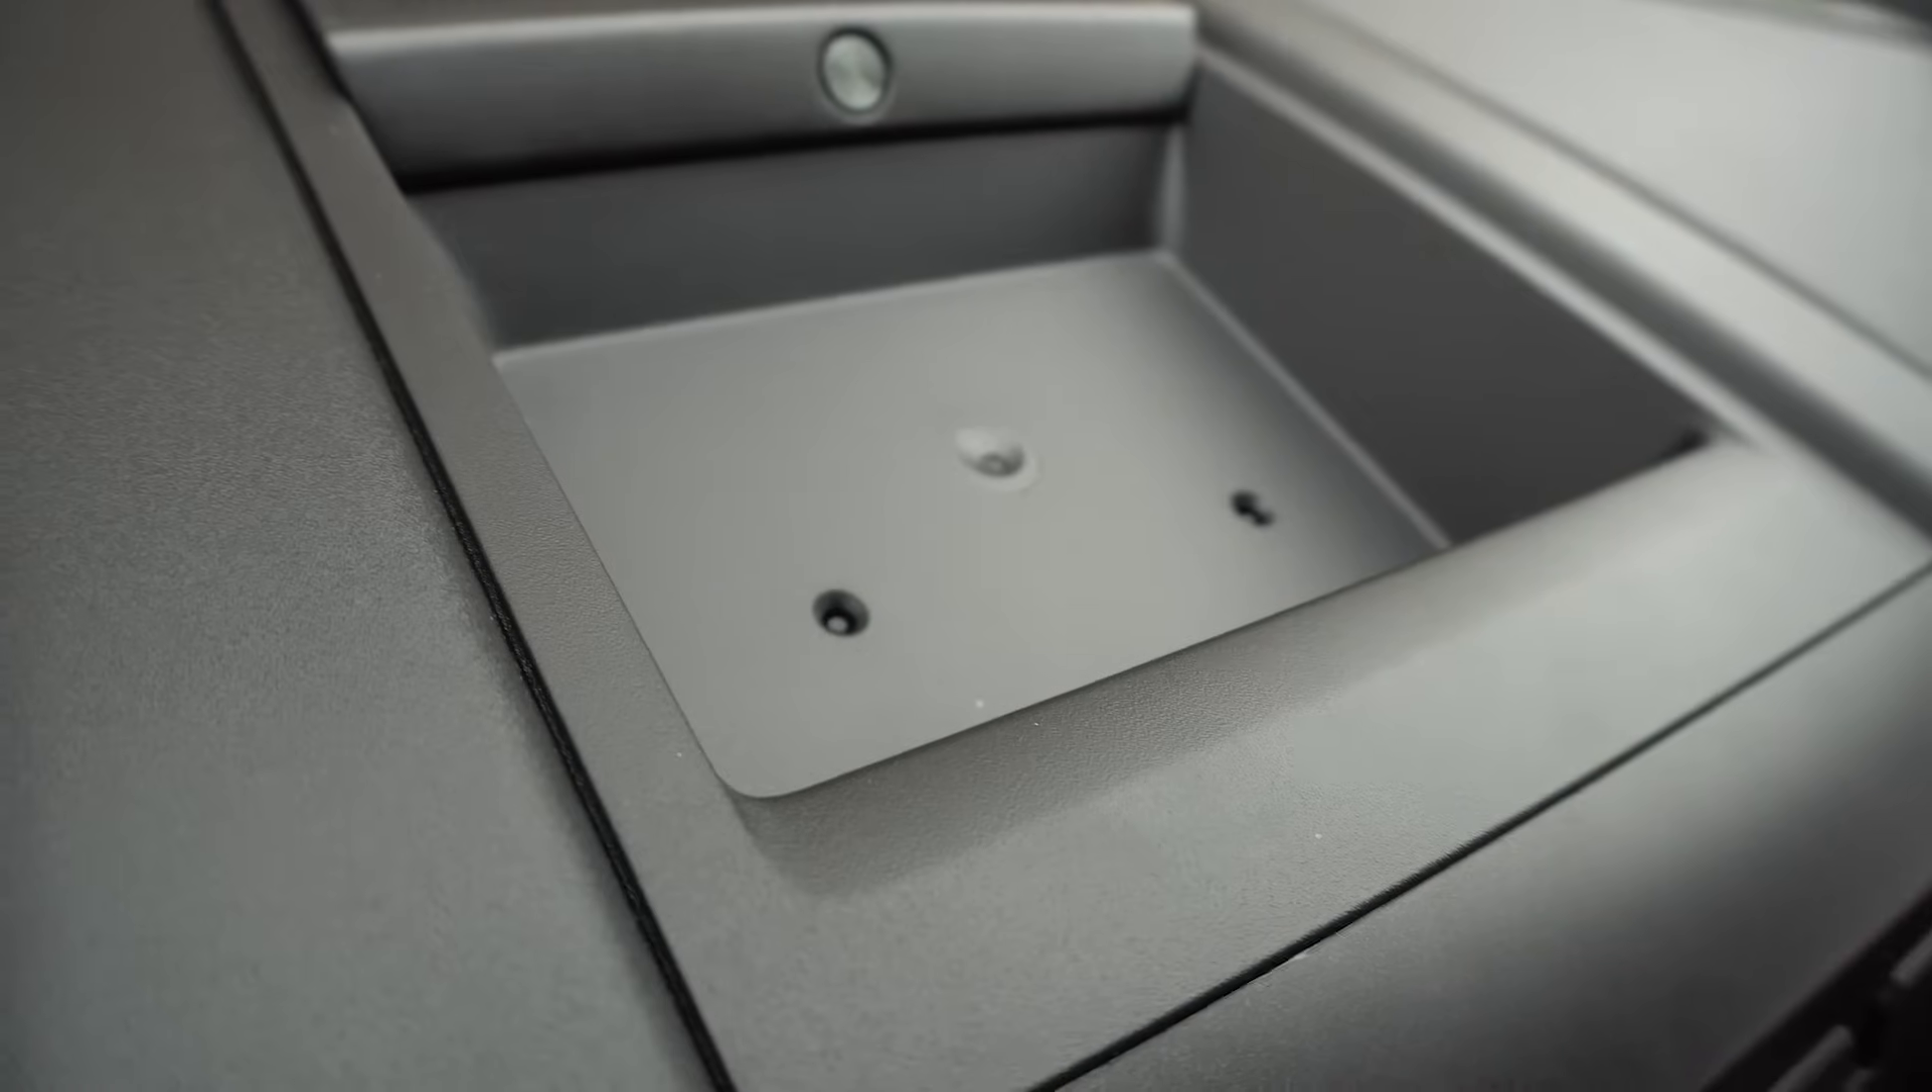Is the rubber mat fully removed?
Yes.